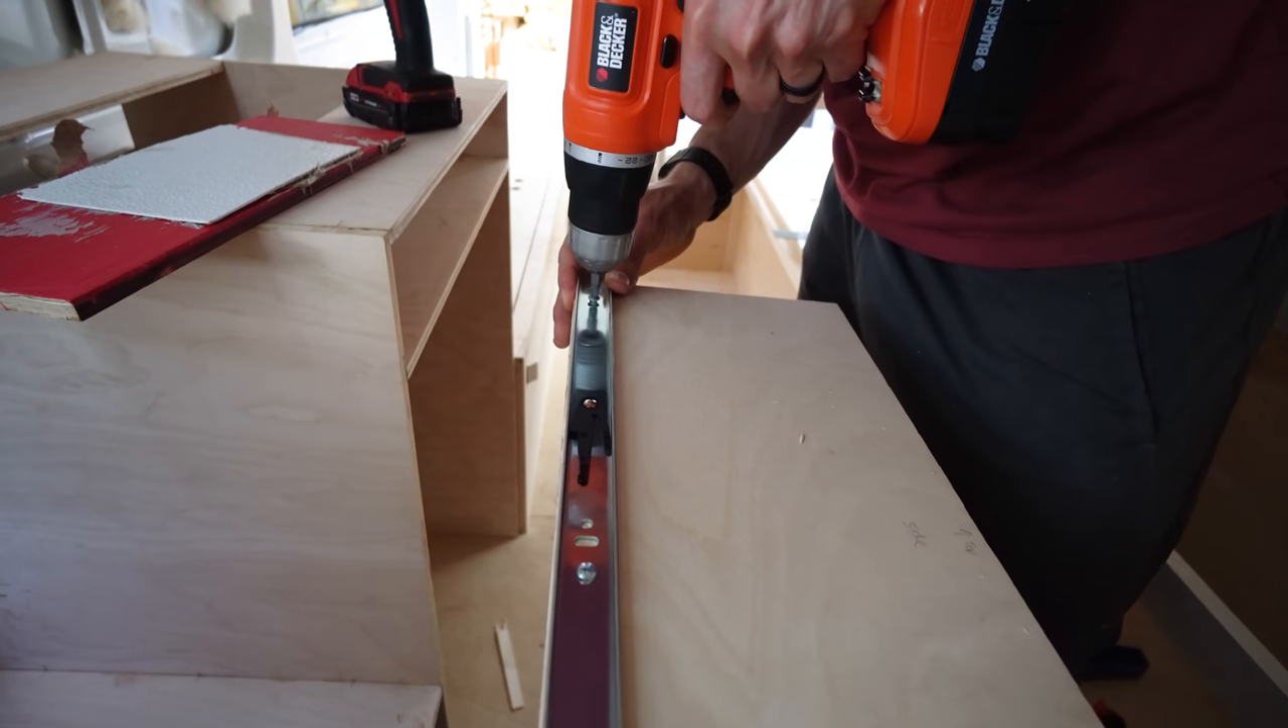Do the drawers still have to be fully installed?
Yes.